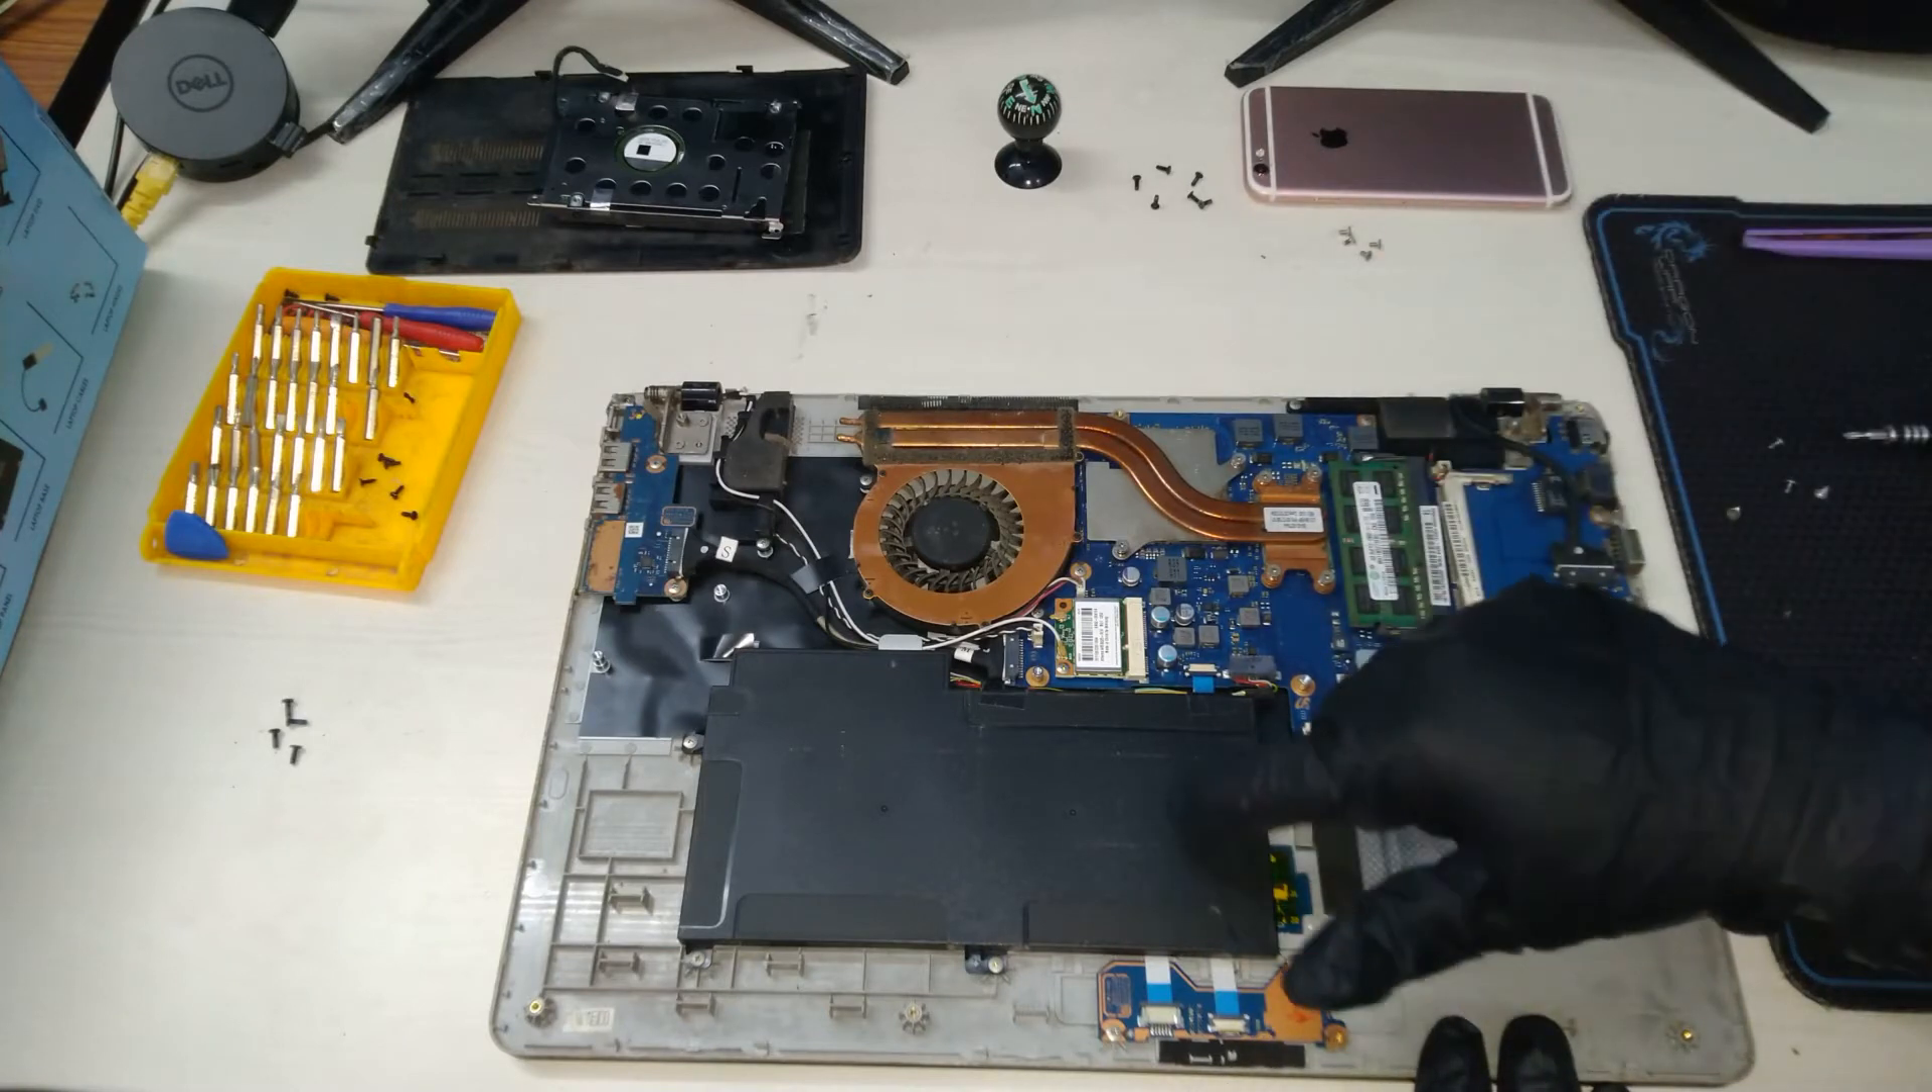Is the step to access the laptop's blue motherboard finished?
Yes.